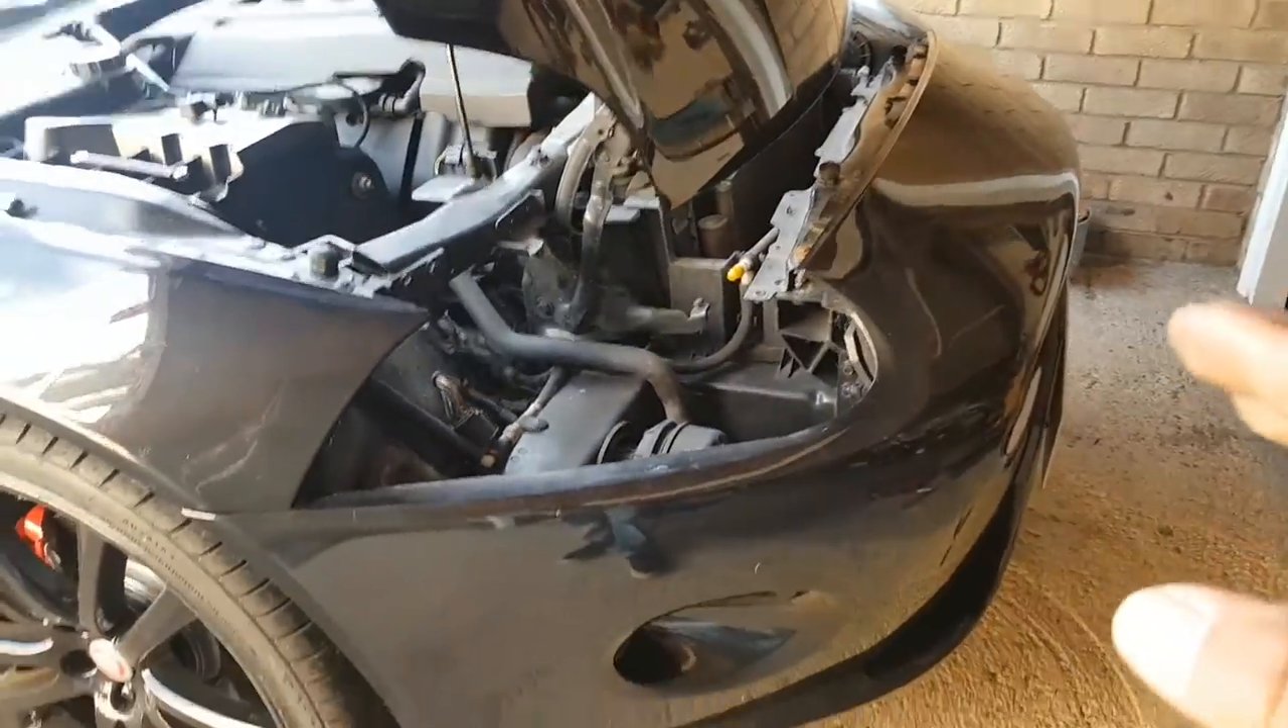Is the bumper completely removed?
No.